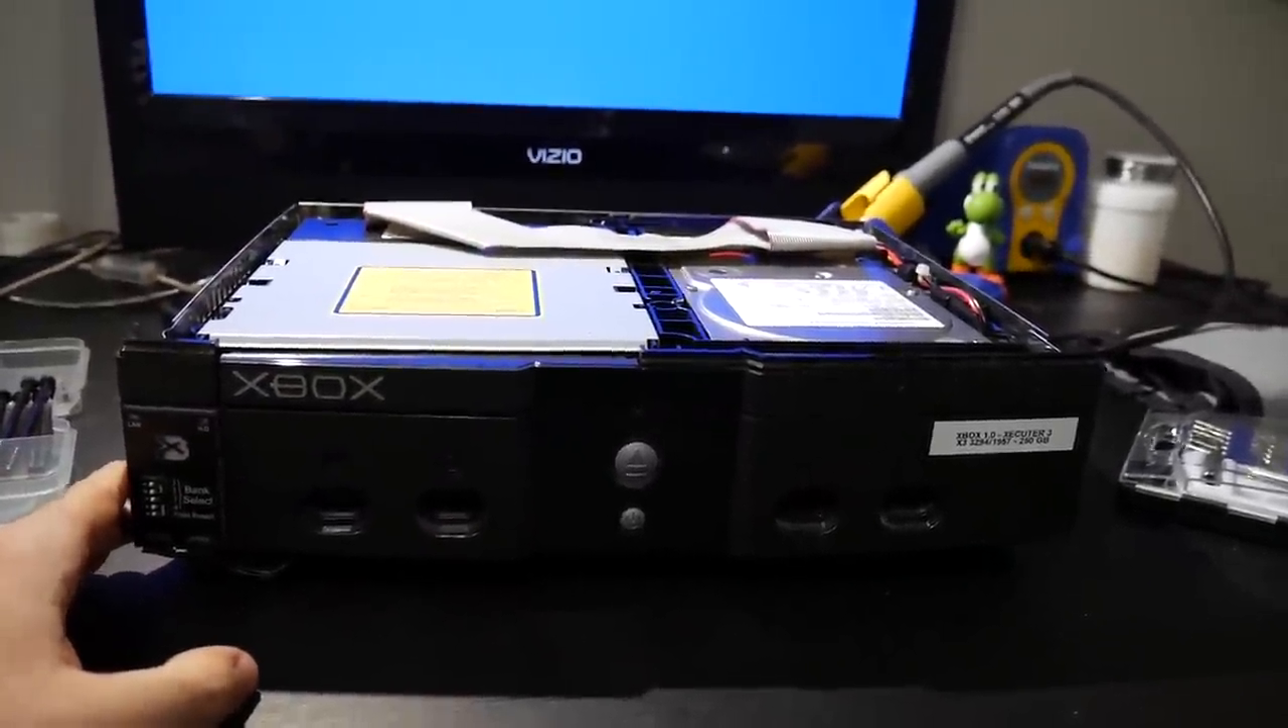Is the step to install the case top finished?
No.